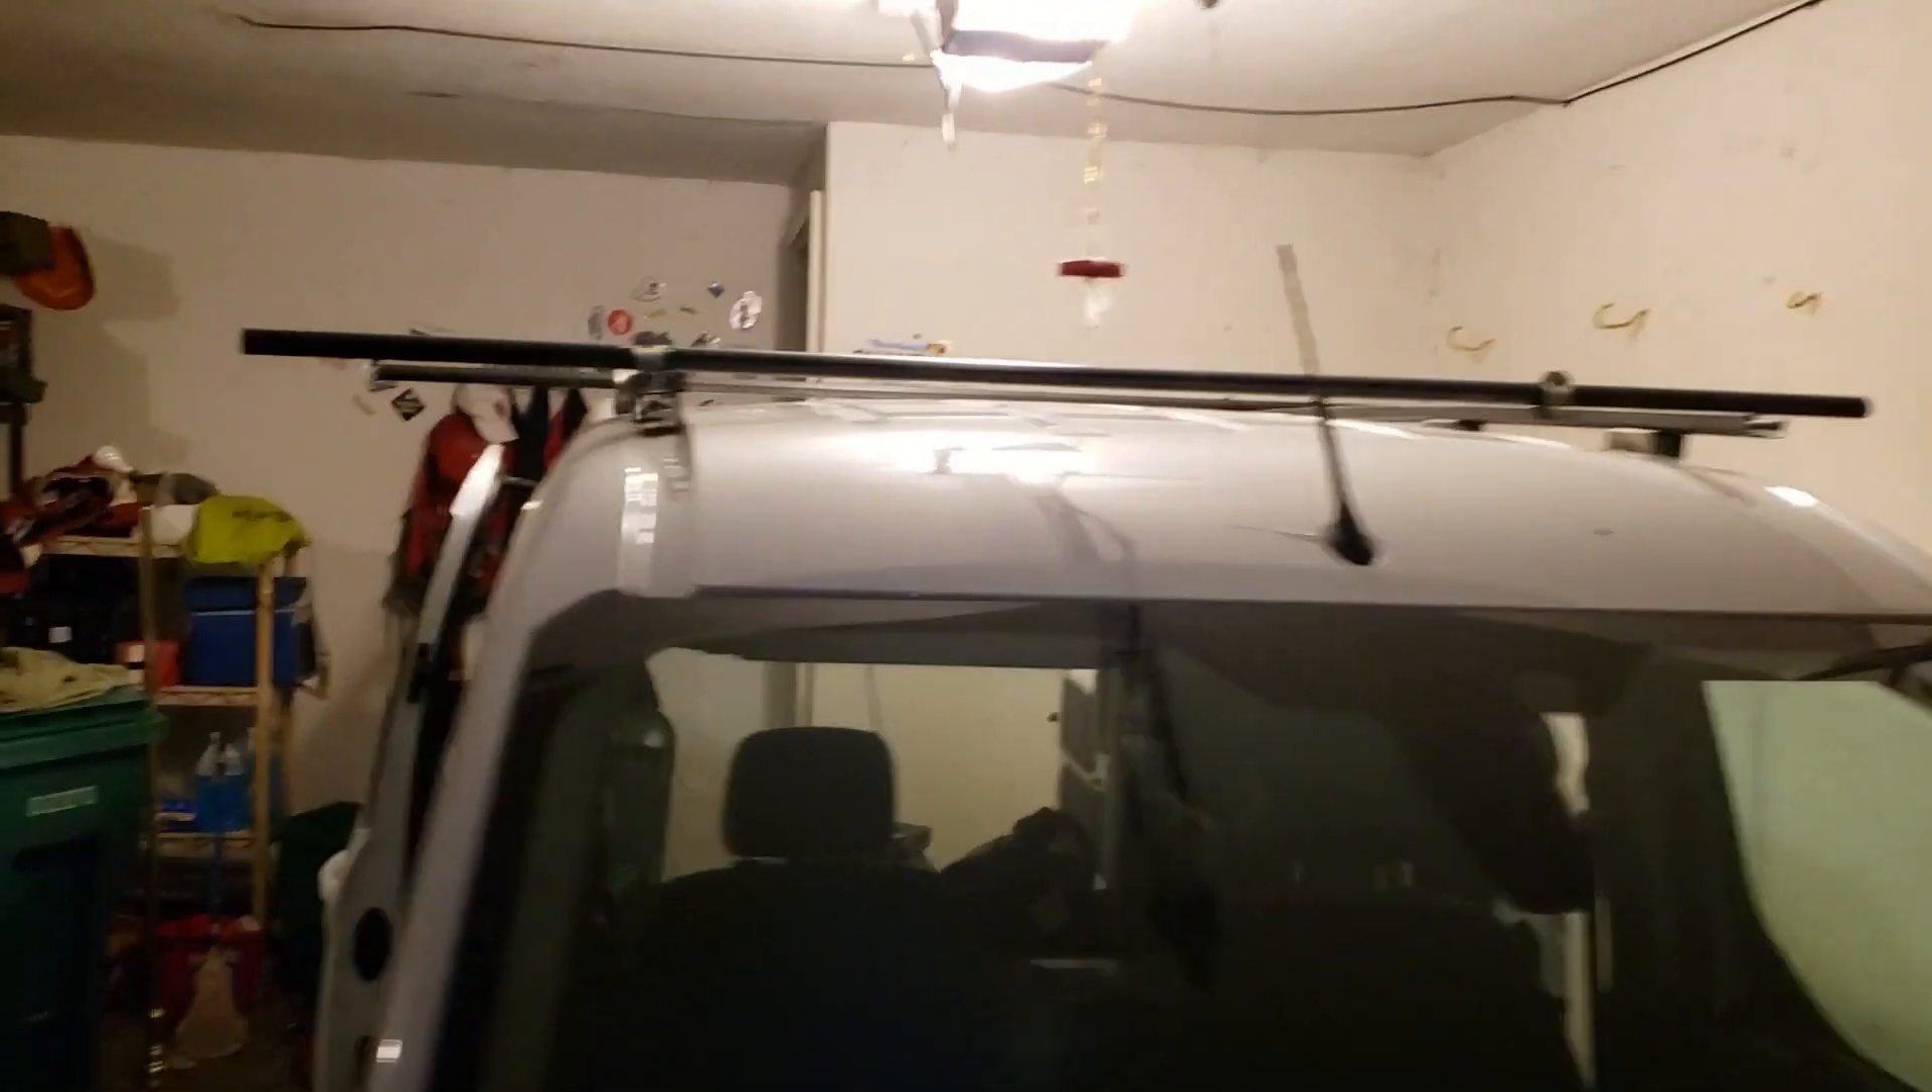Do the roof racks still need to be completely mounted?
No.